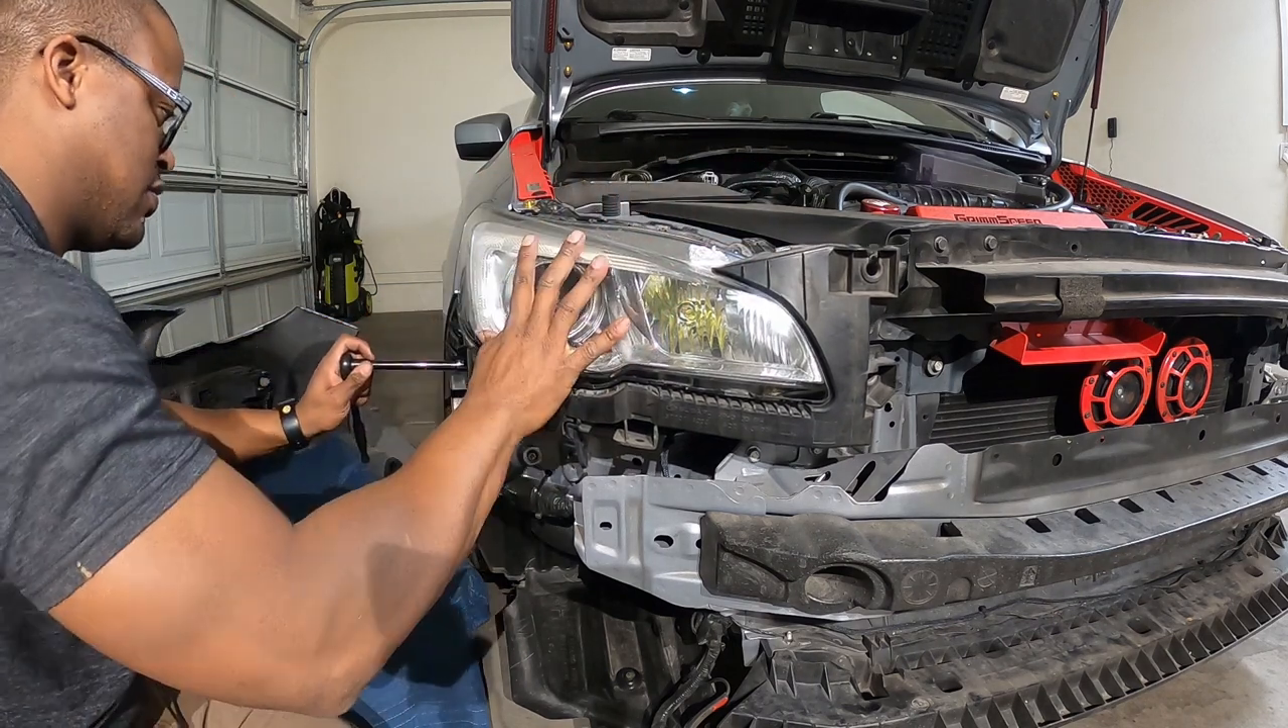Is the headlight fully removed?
No.